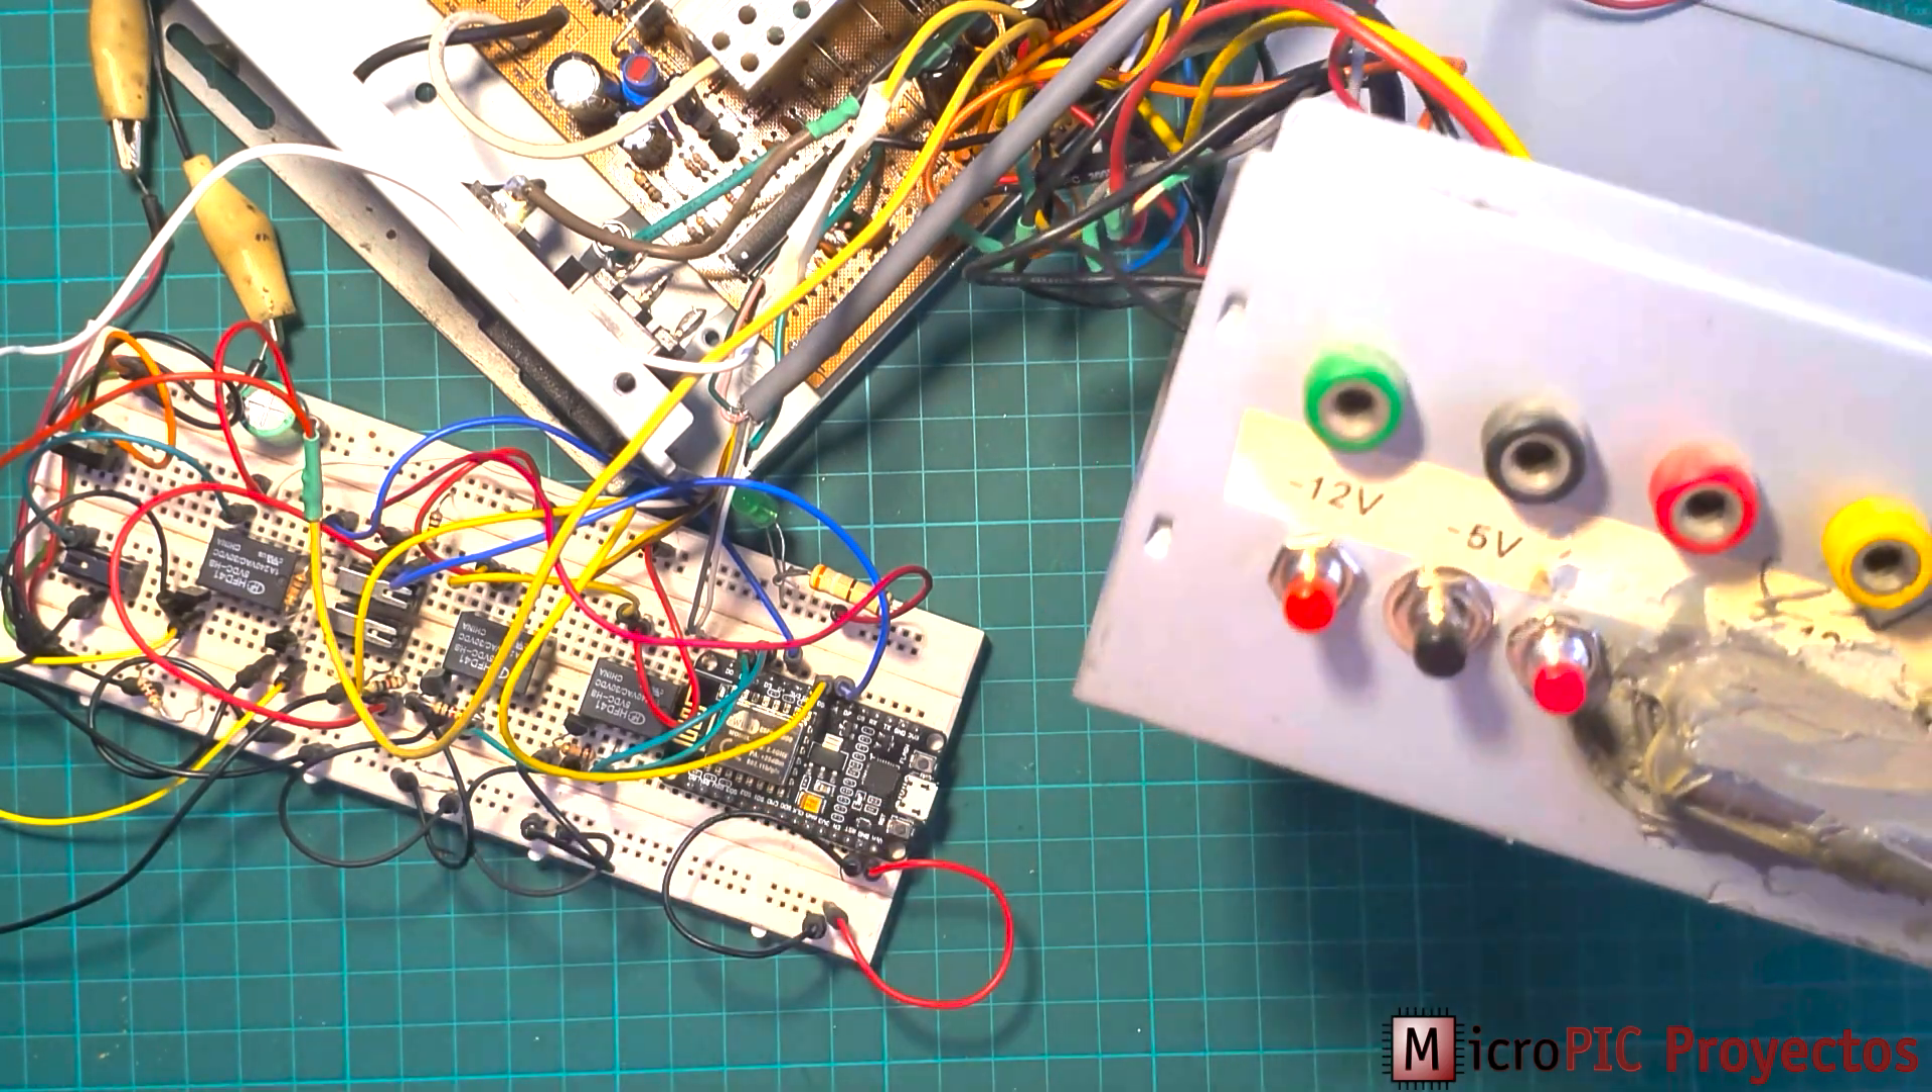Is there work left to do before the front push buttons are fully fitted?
No.